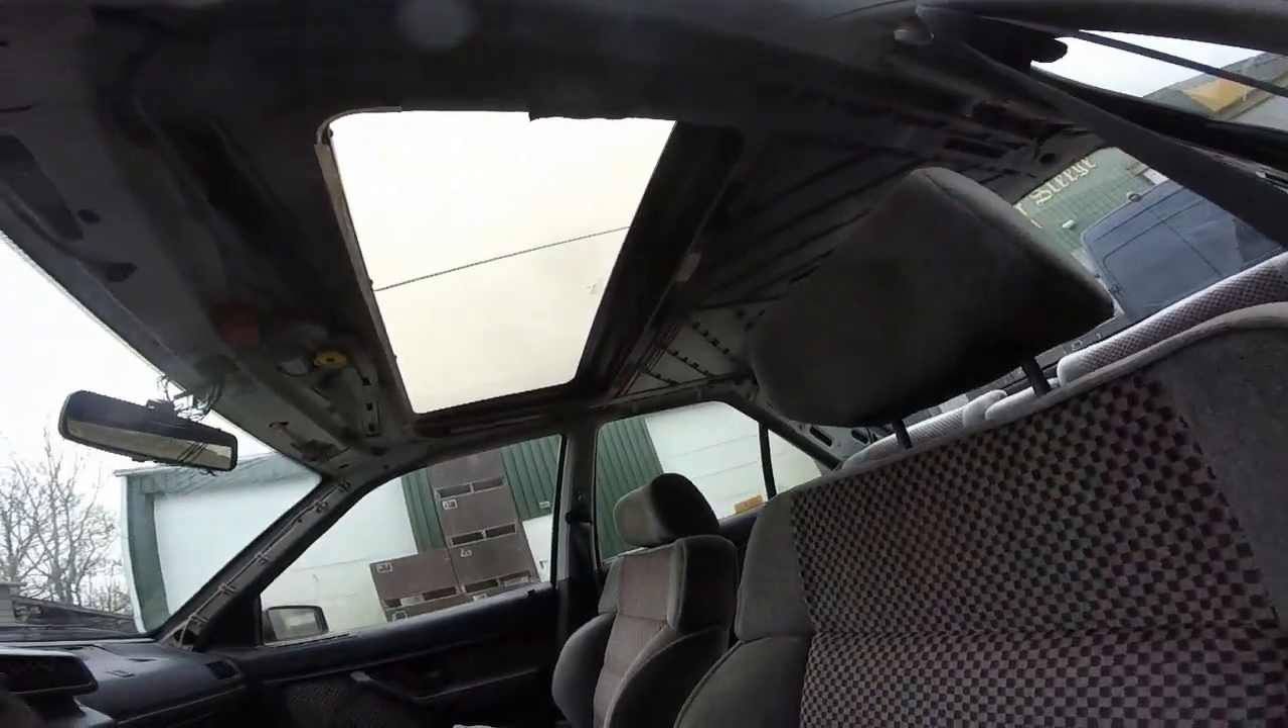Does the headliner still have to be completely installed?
Yes.